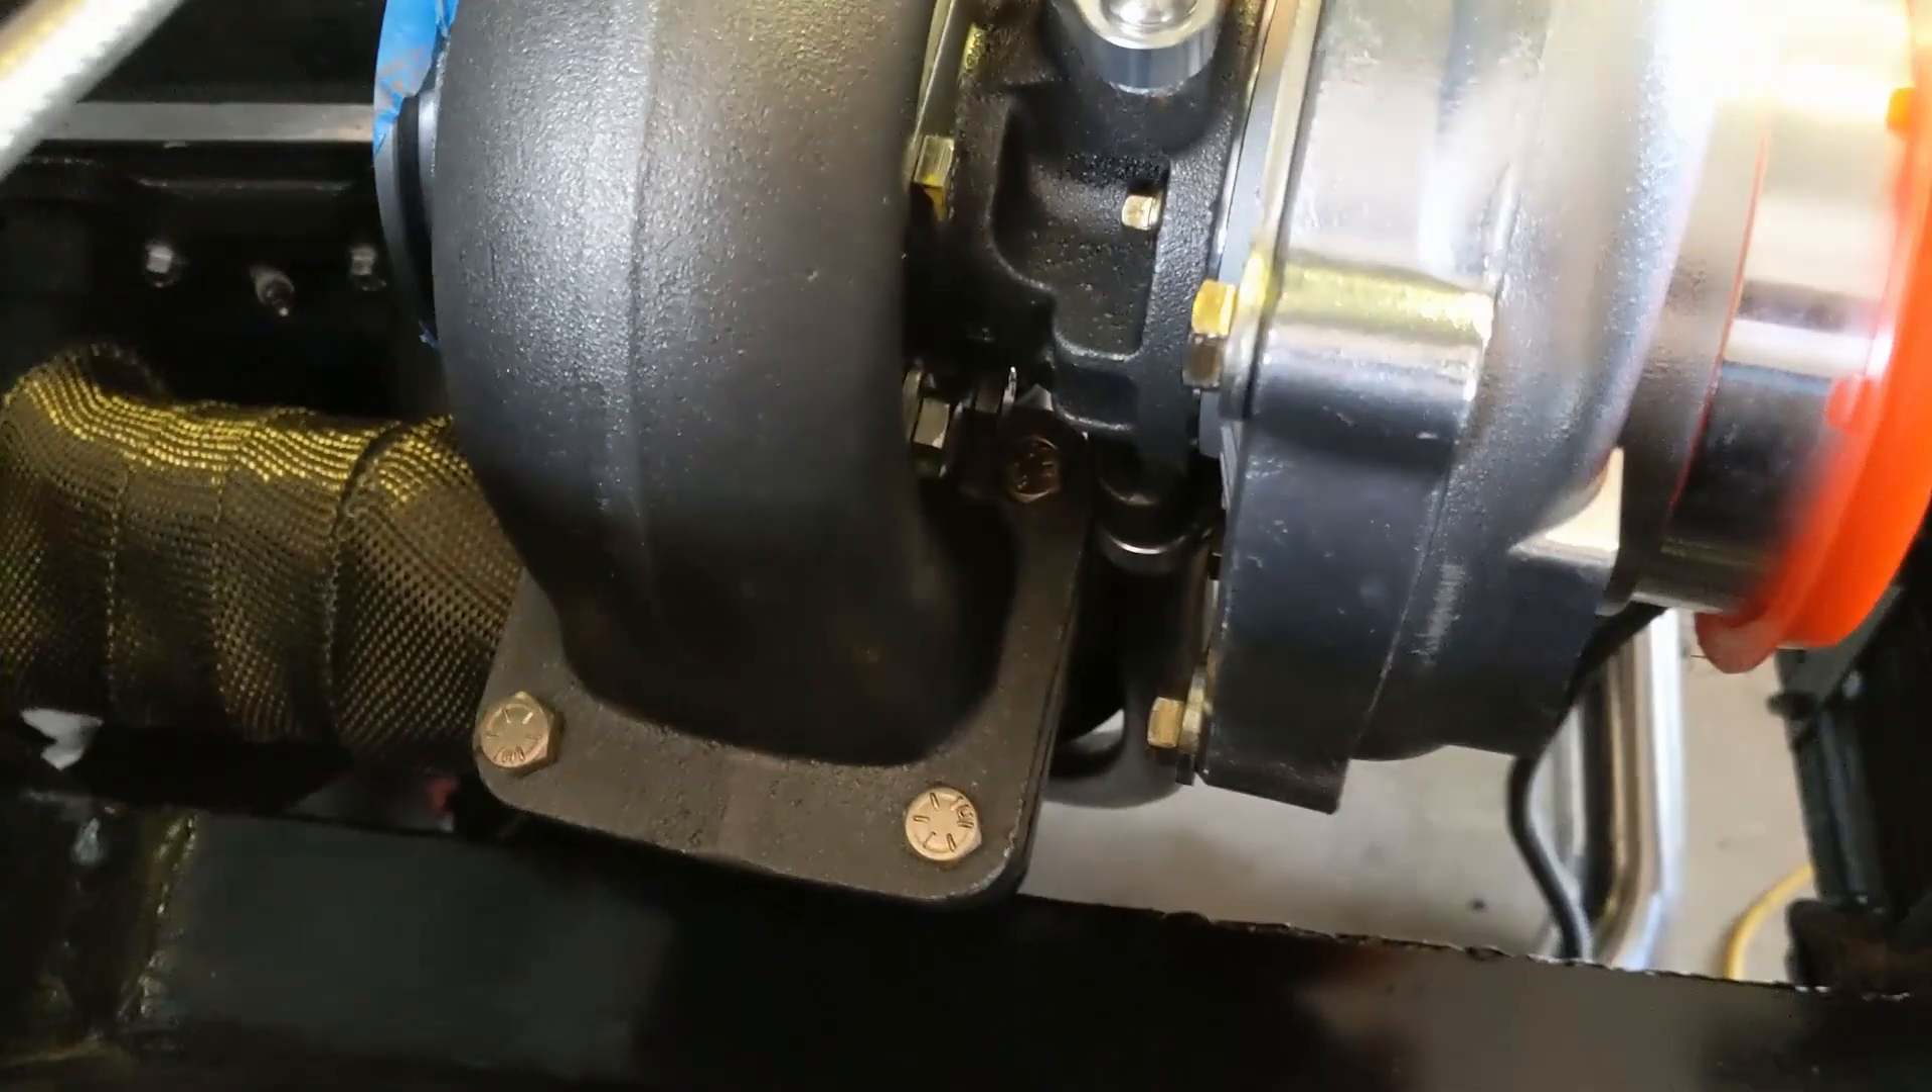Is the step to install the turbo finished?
Yes.